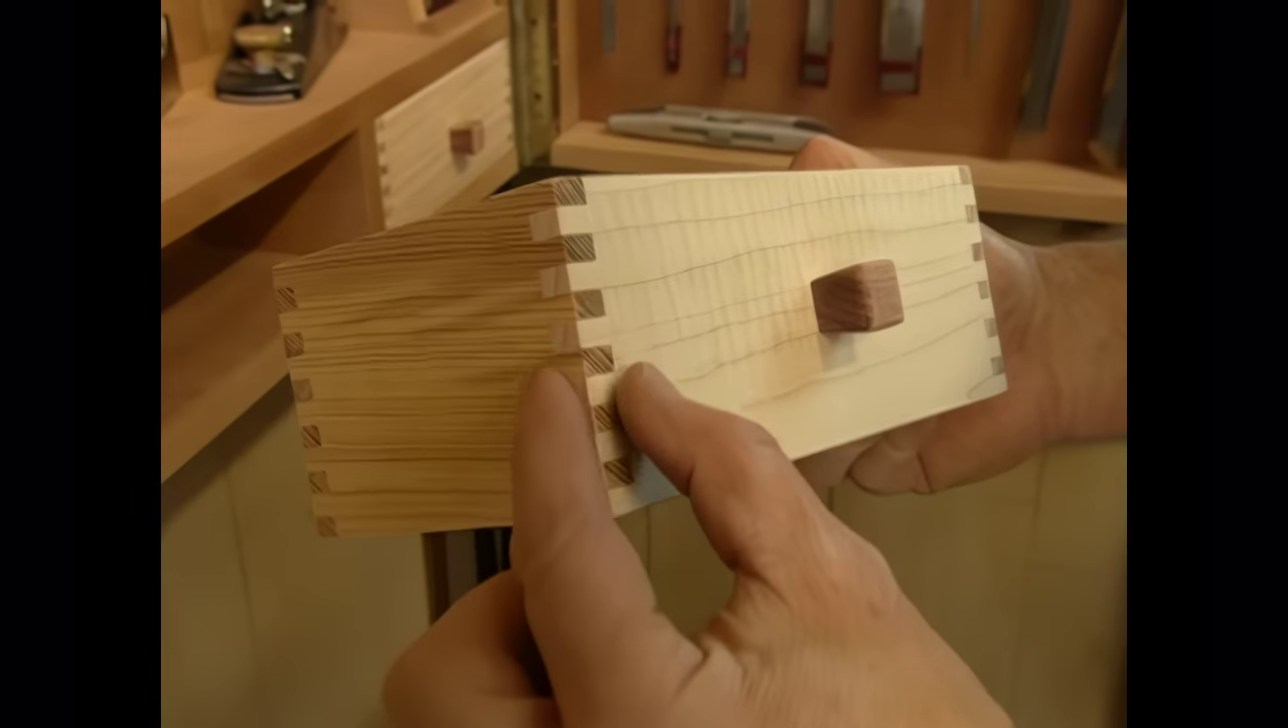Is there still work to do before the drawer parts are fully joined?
No.